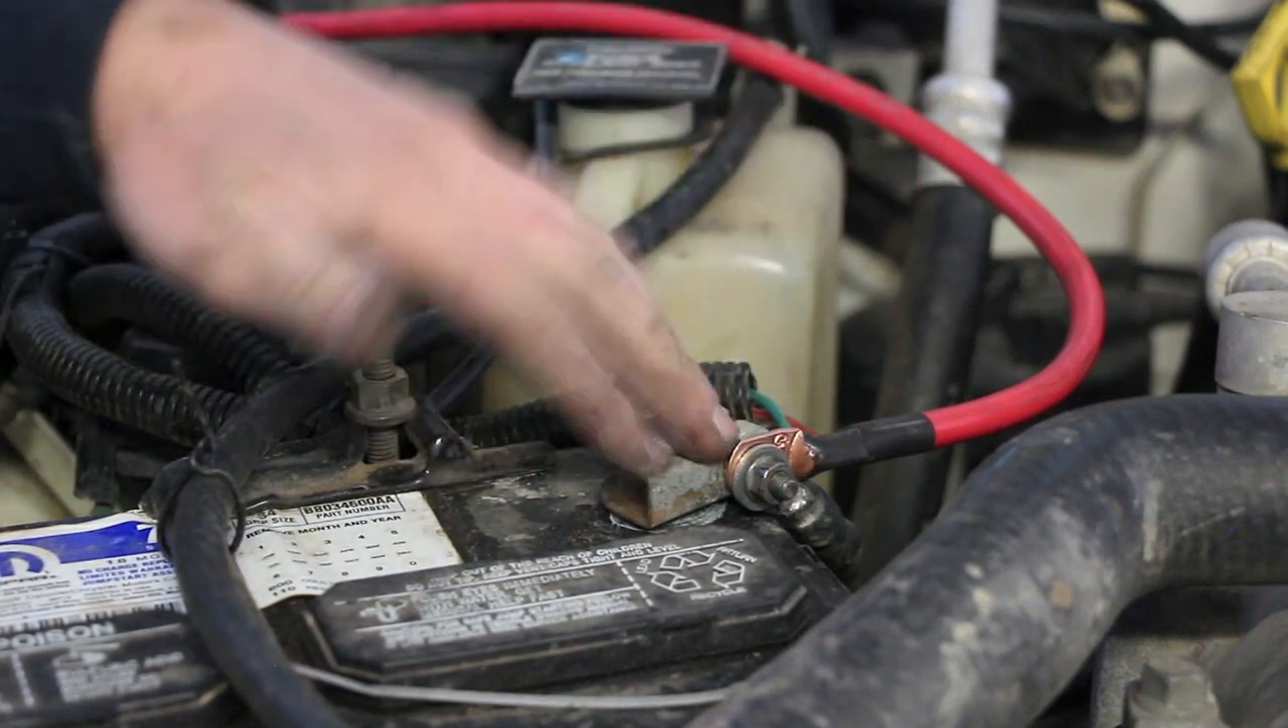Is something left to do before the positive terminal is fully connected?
No.